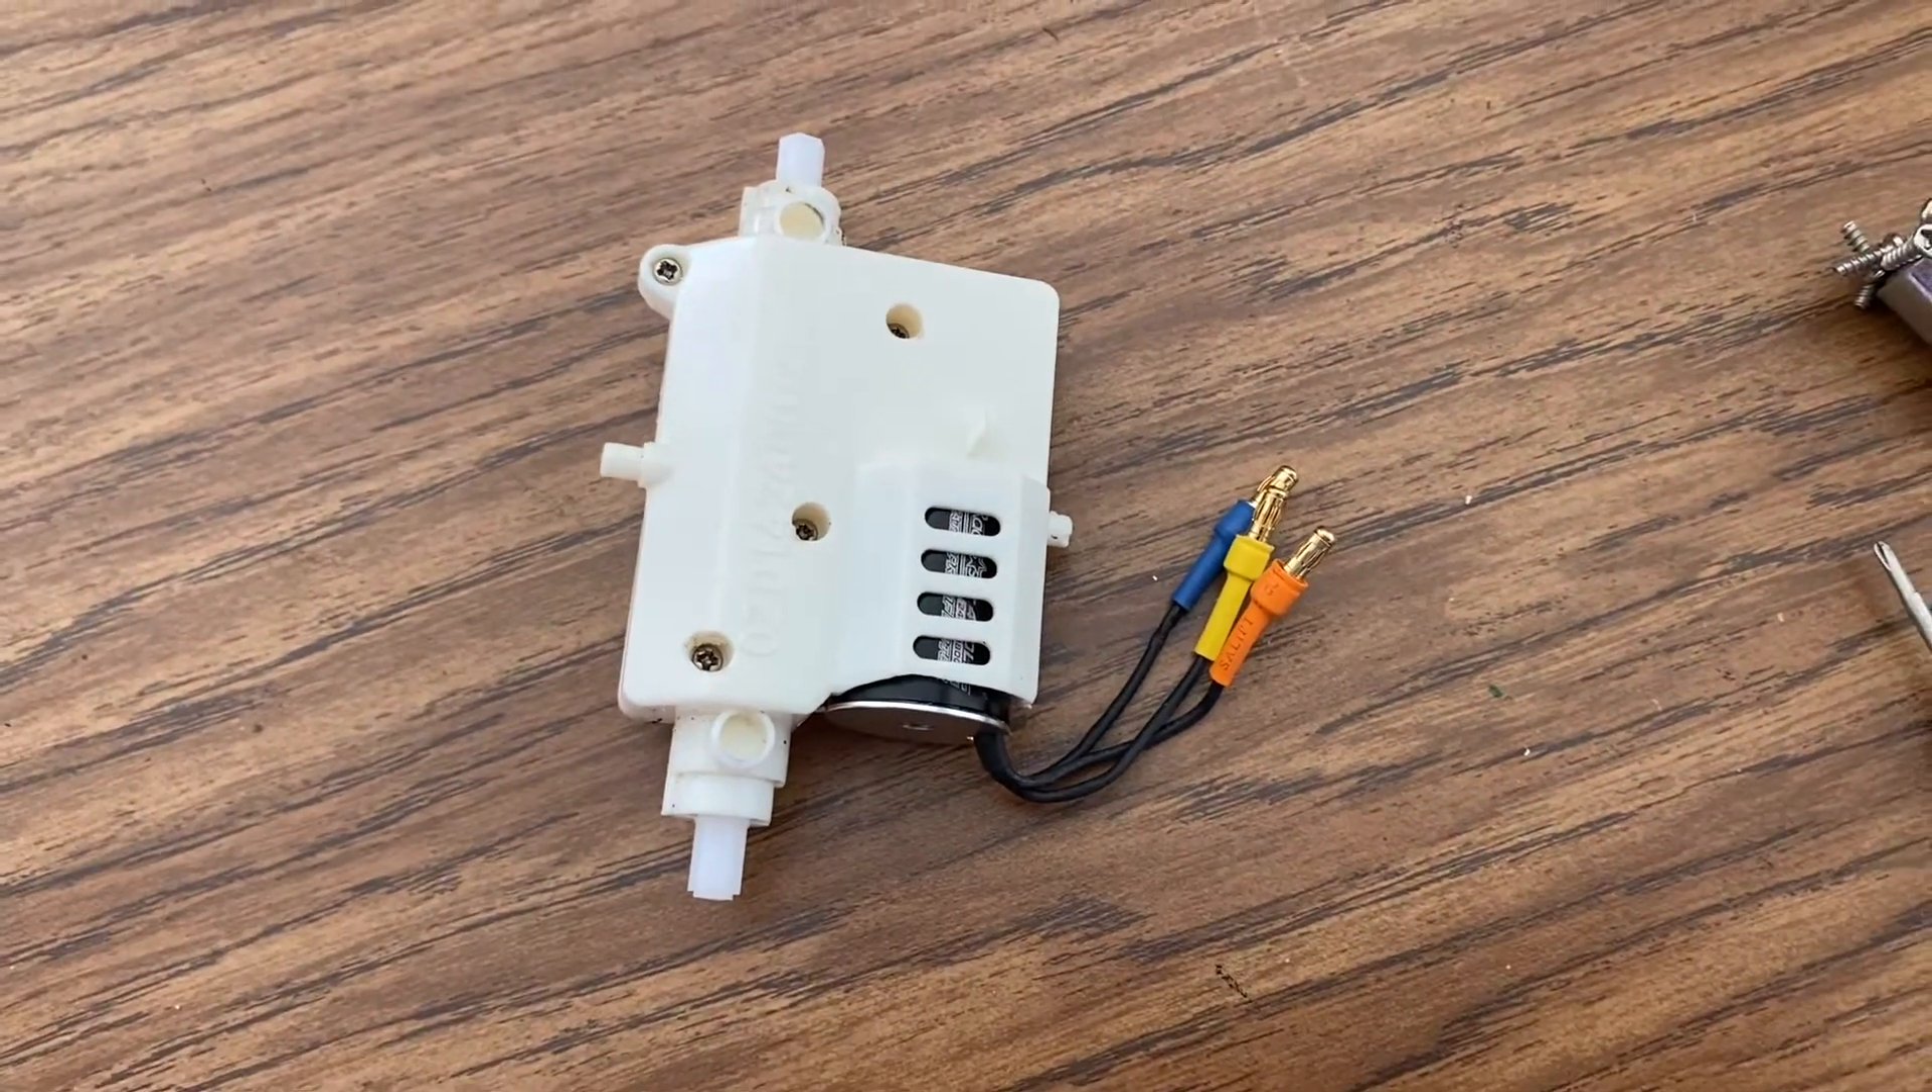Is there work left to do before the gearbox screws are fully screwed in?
No.